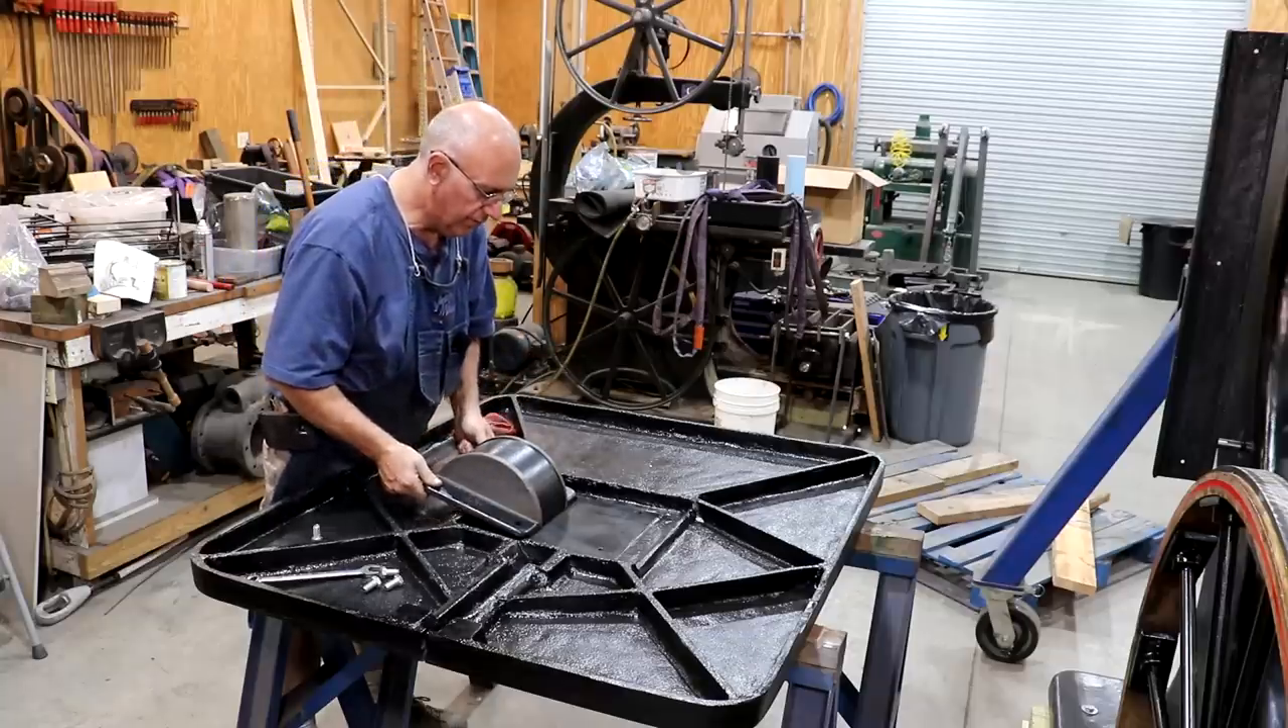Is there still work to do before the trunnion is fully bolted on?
Yes.